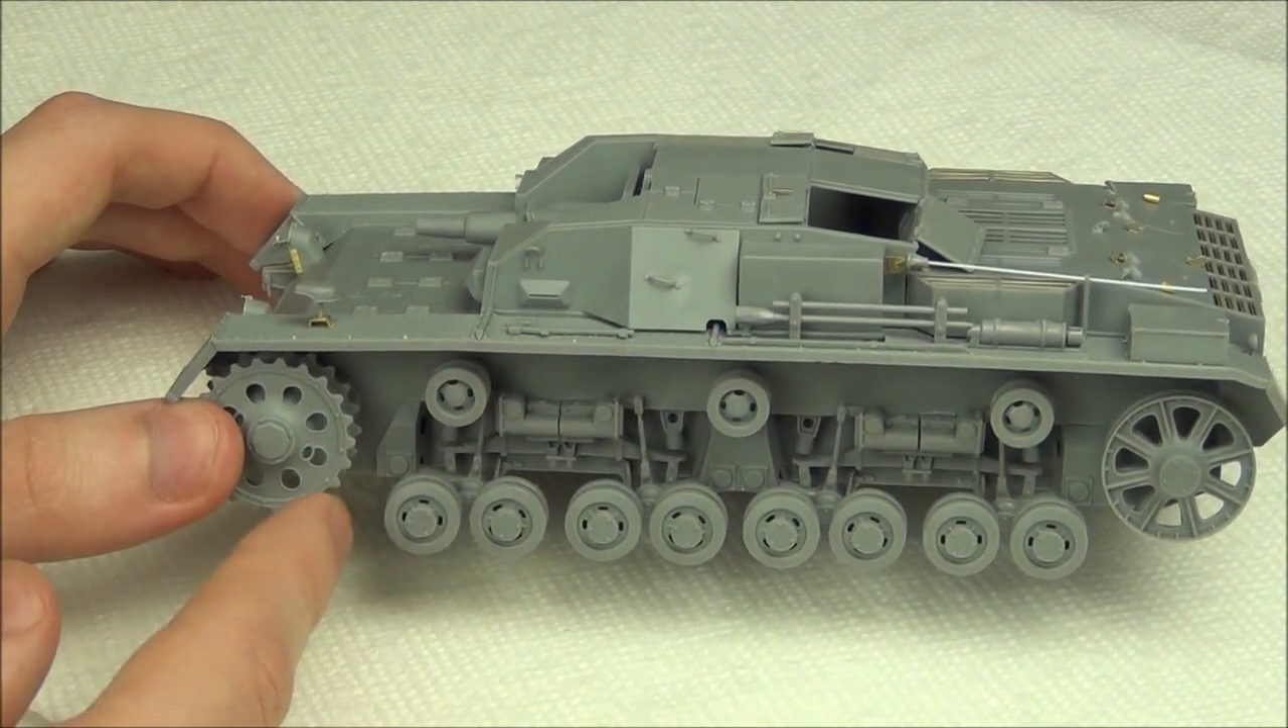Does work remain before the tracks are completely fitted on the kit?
Yes.